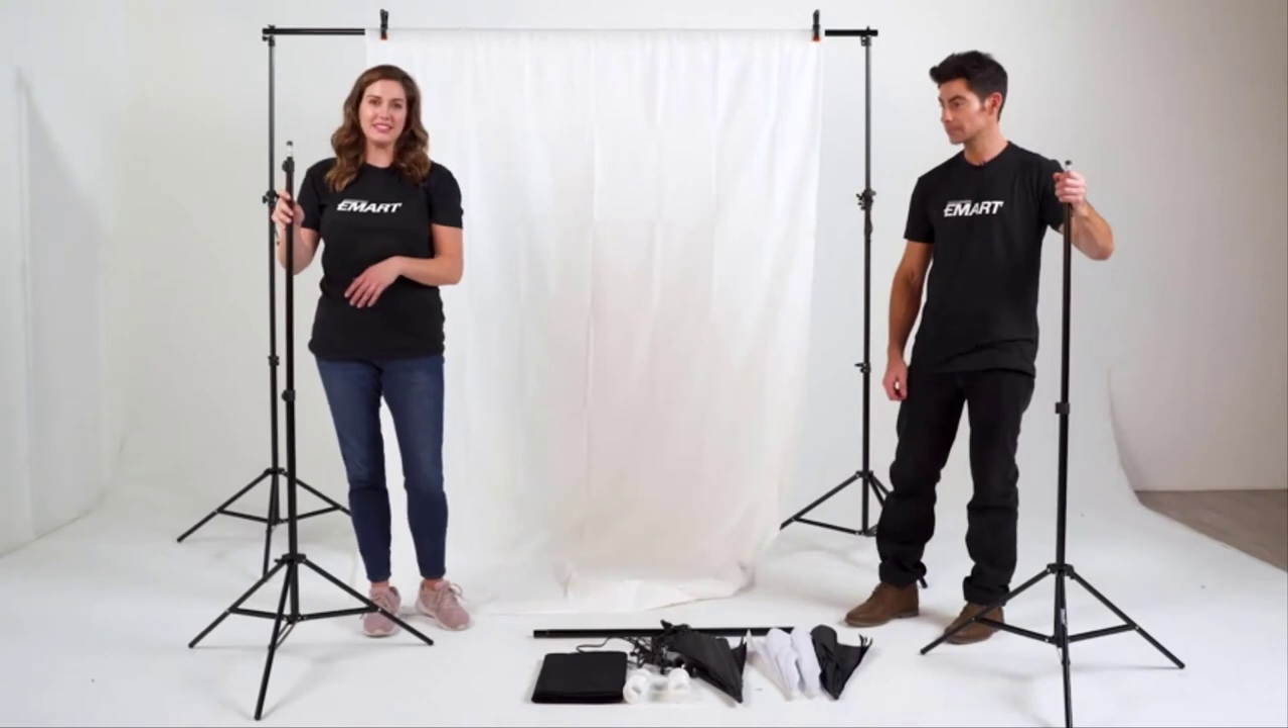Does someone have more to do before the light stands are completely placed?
No.